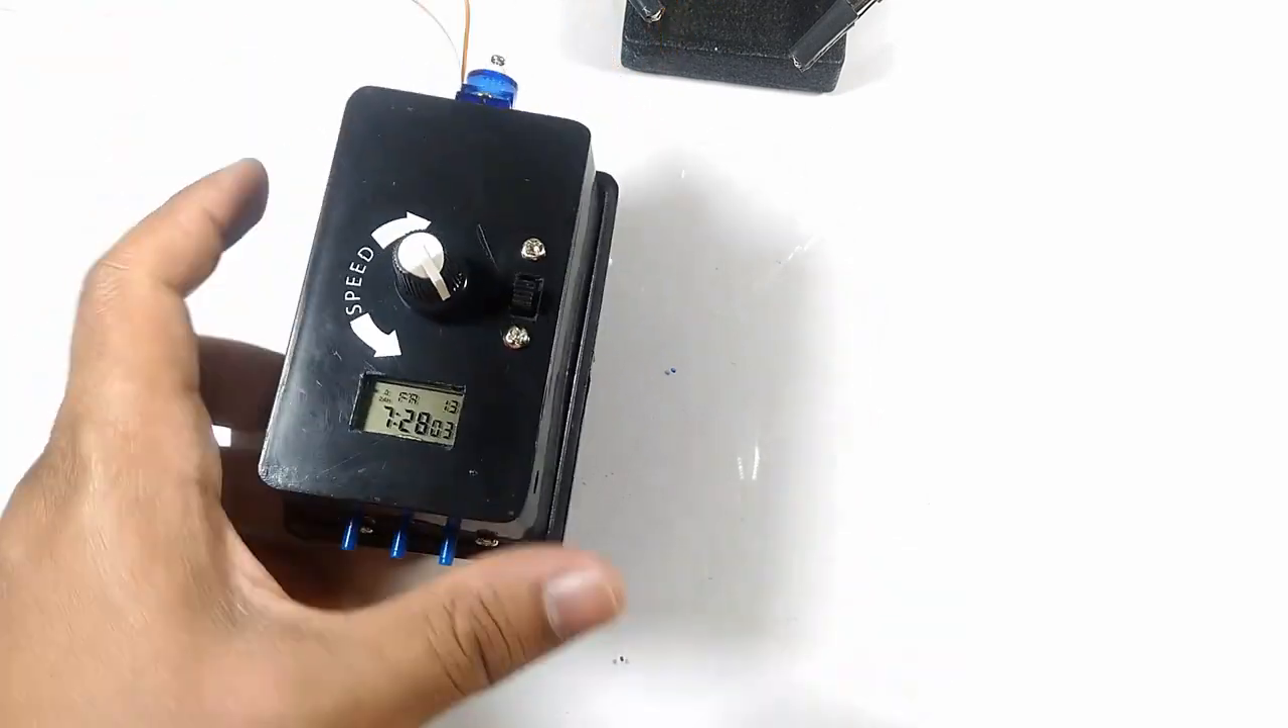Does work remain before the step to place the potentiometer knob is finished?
No.